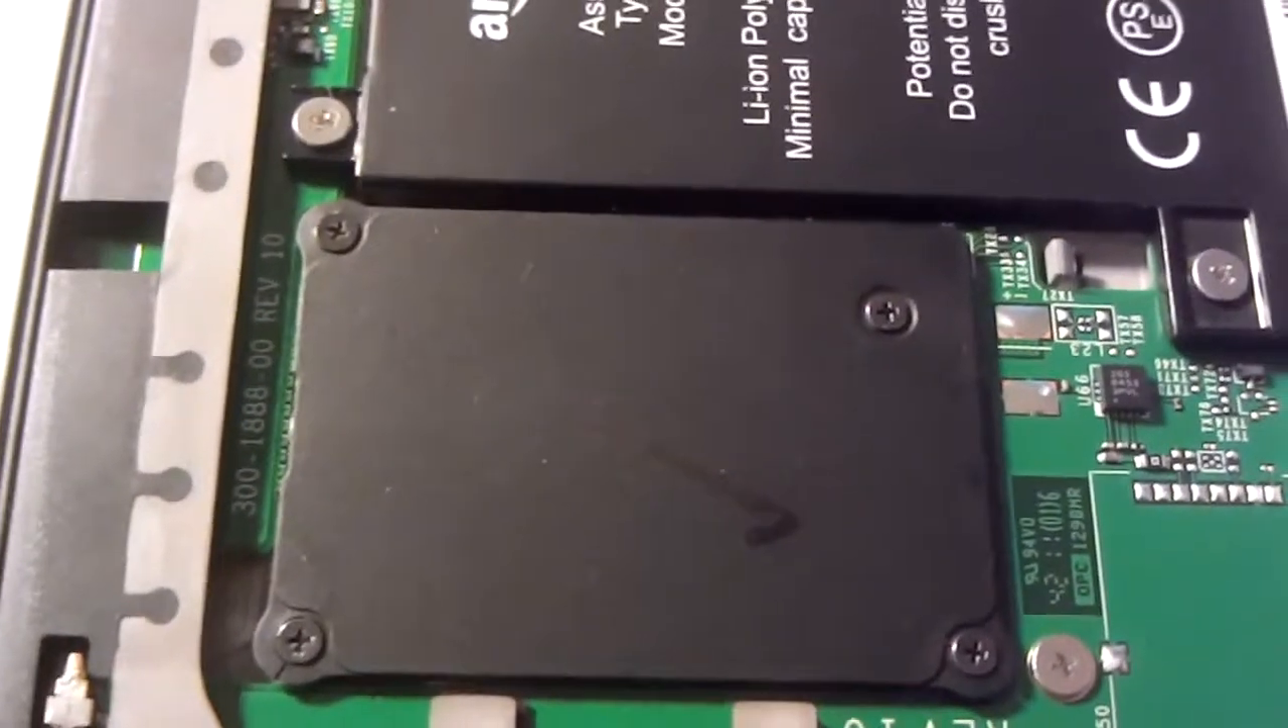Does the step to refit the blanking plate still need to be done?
No.